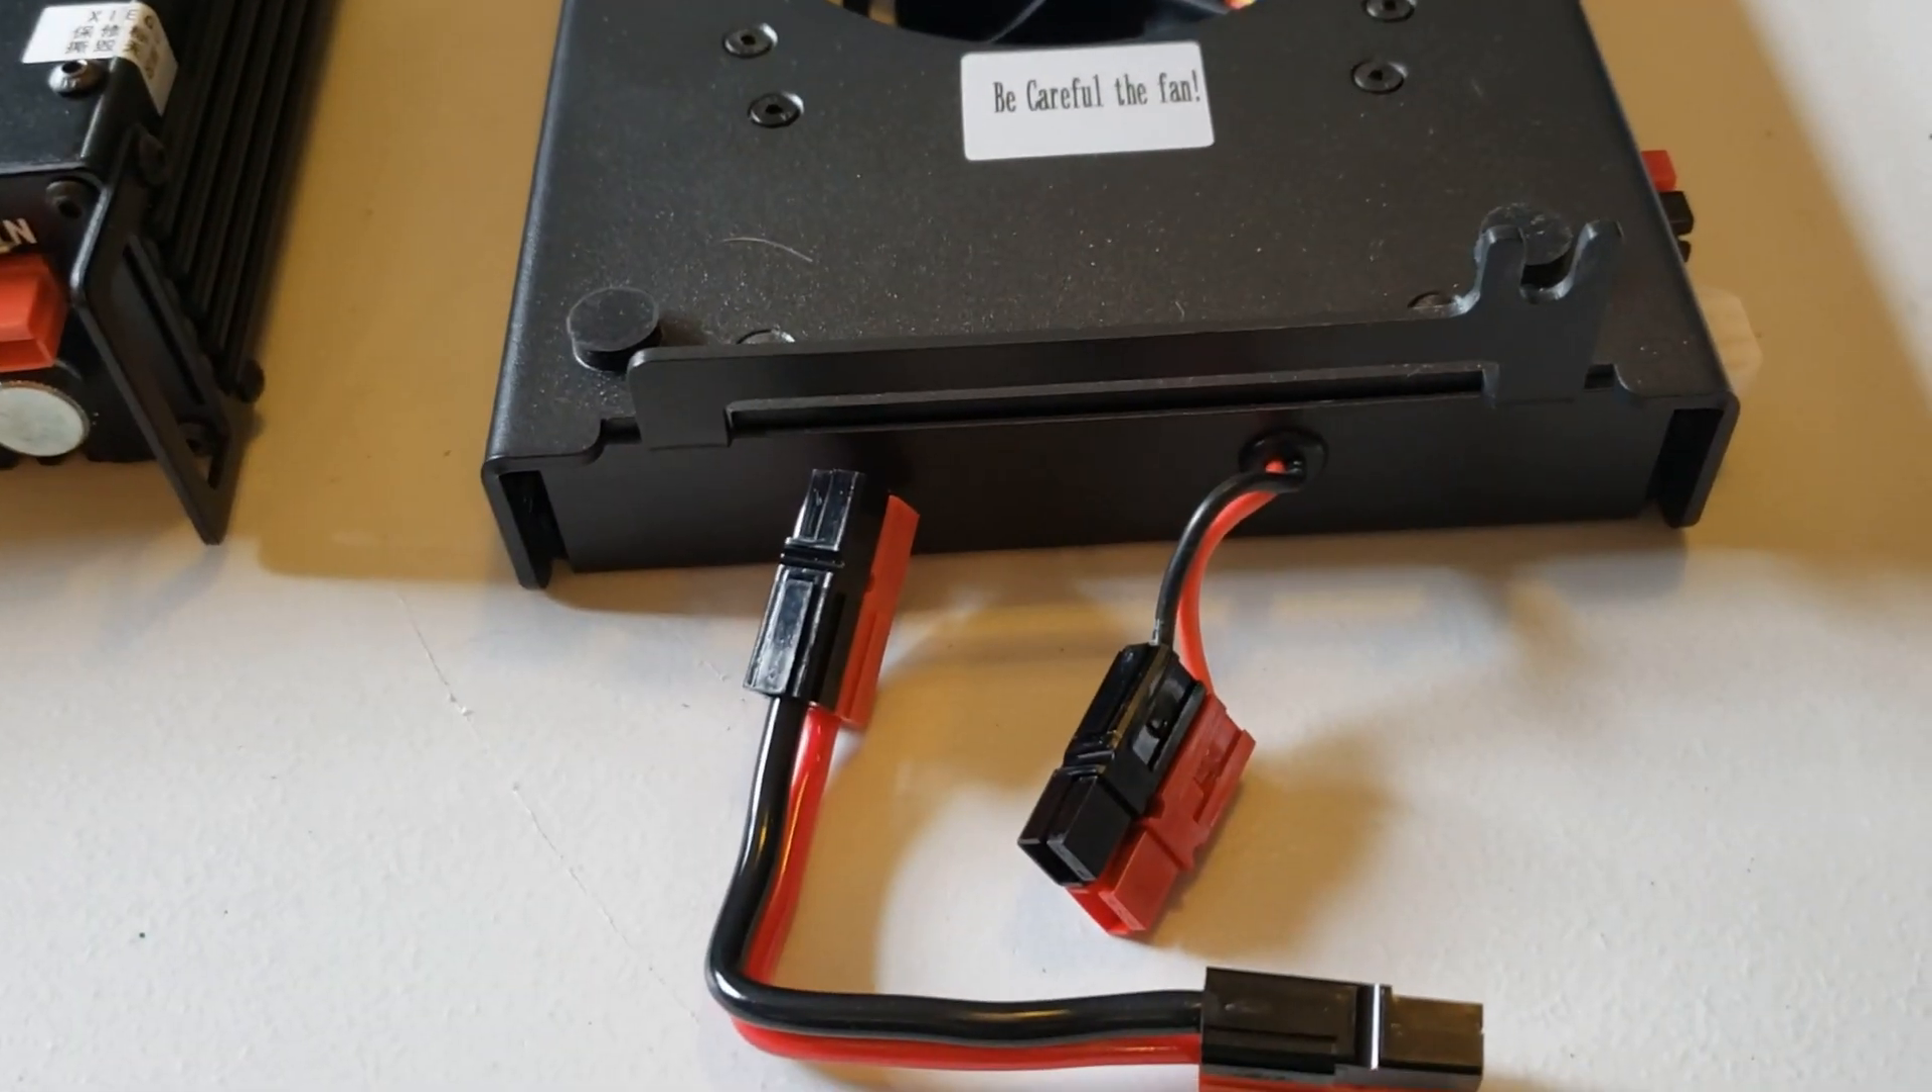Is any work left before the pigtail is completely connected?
Yes.